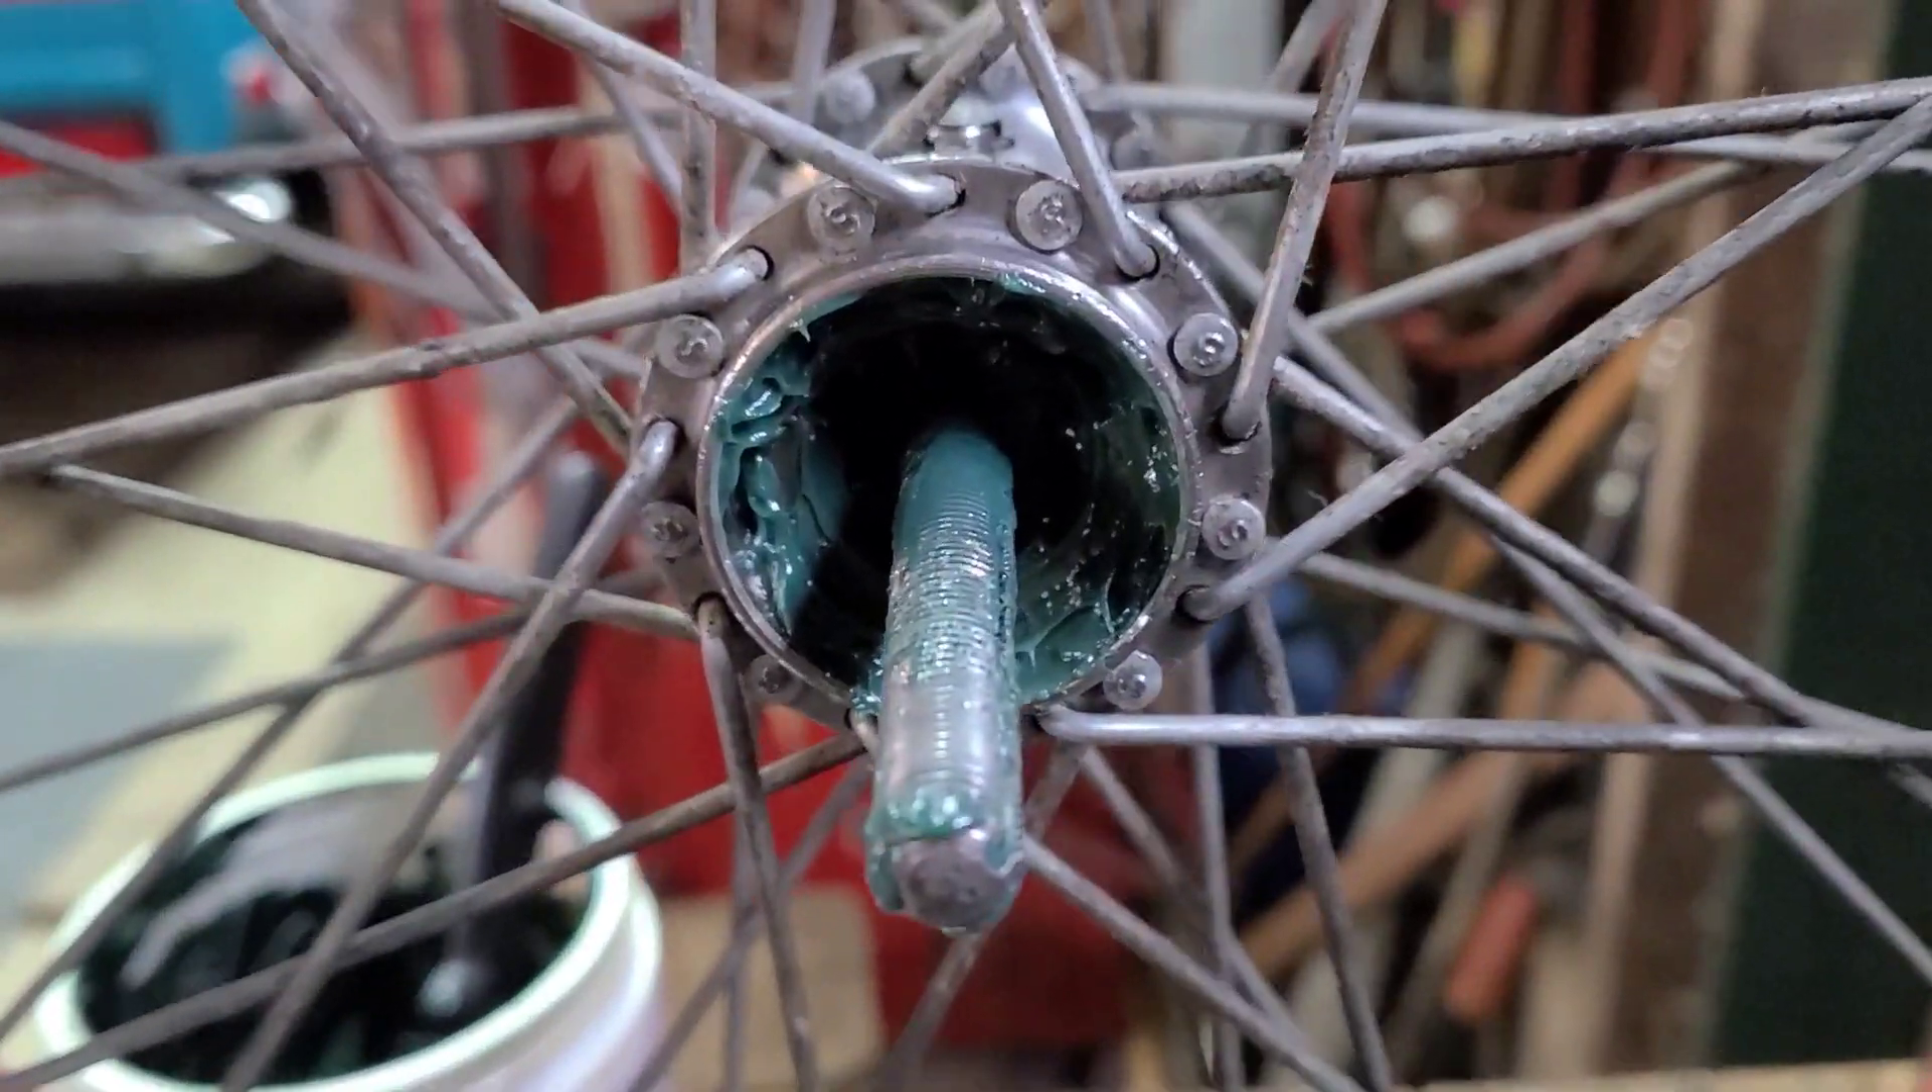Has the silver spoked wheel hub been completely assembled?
No.